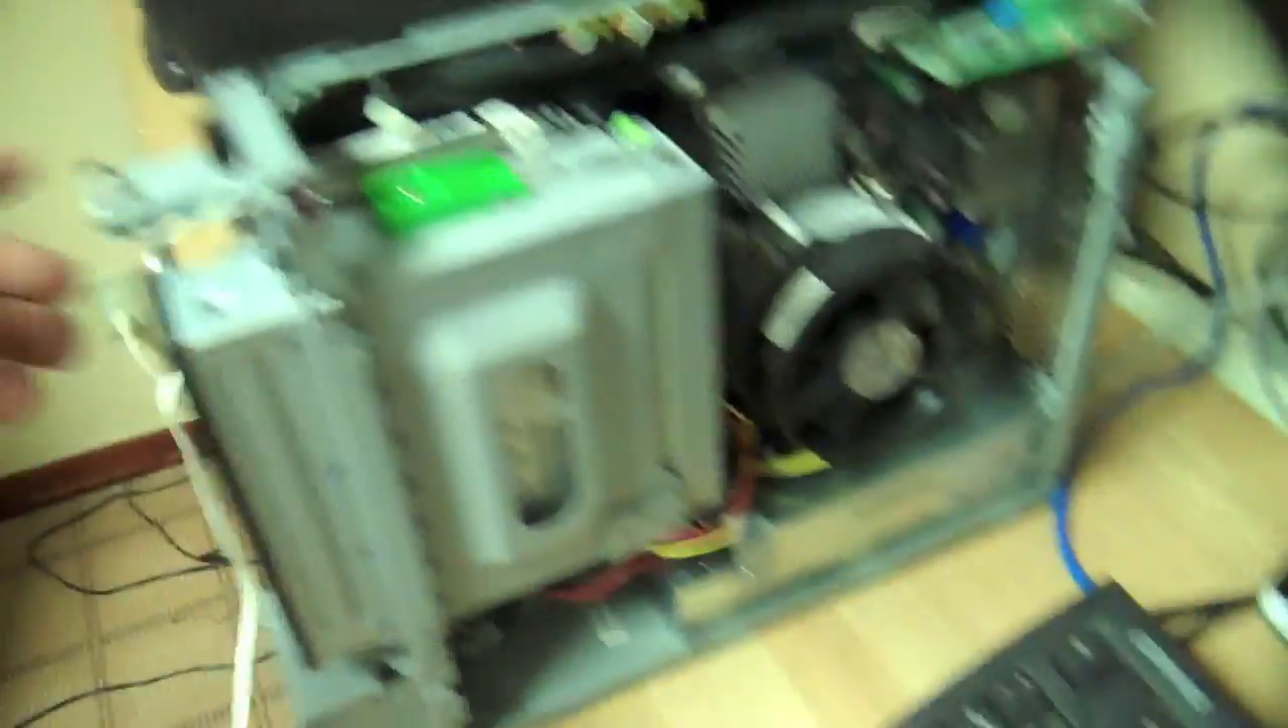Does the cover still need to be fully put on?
Yes.